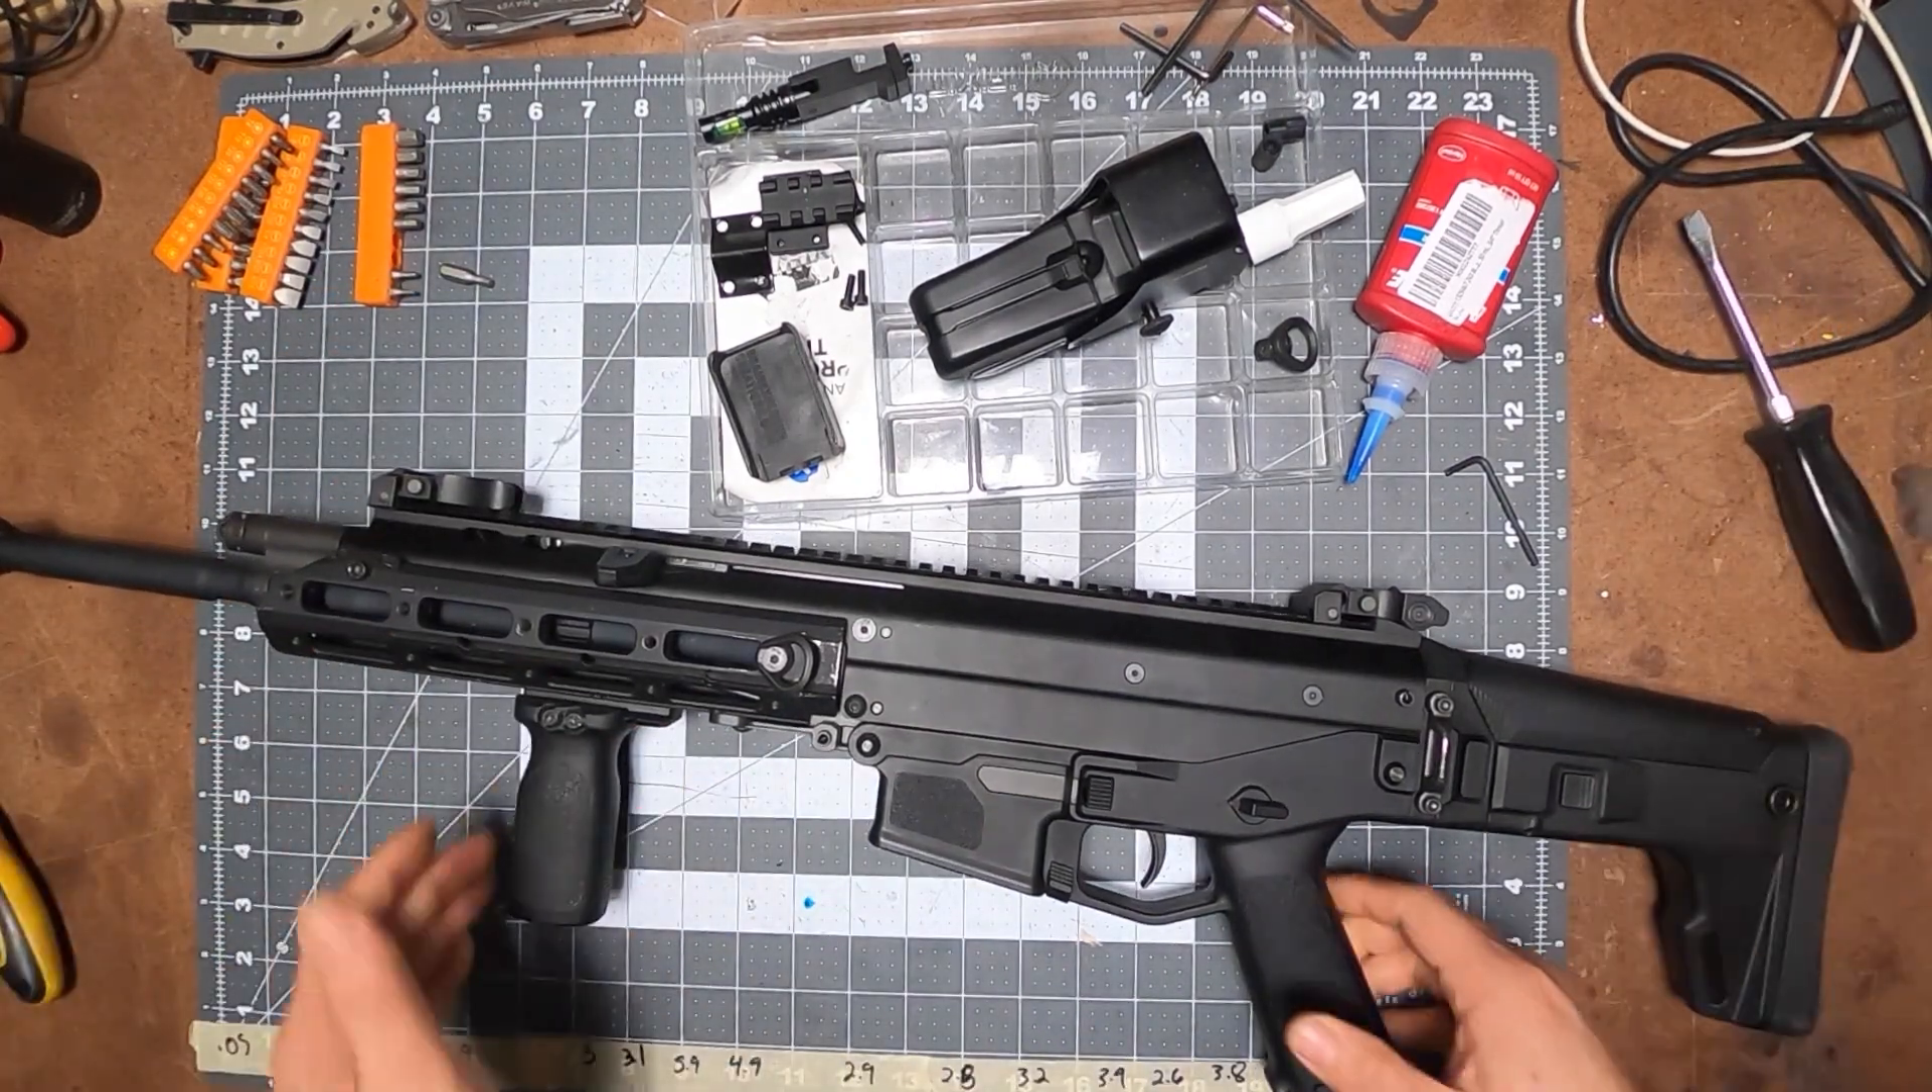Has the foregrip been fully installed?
Yes.